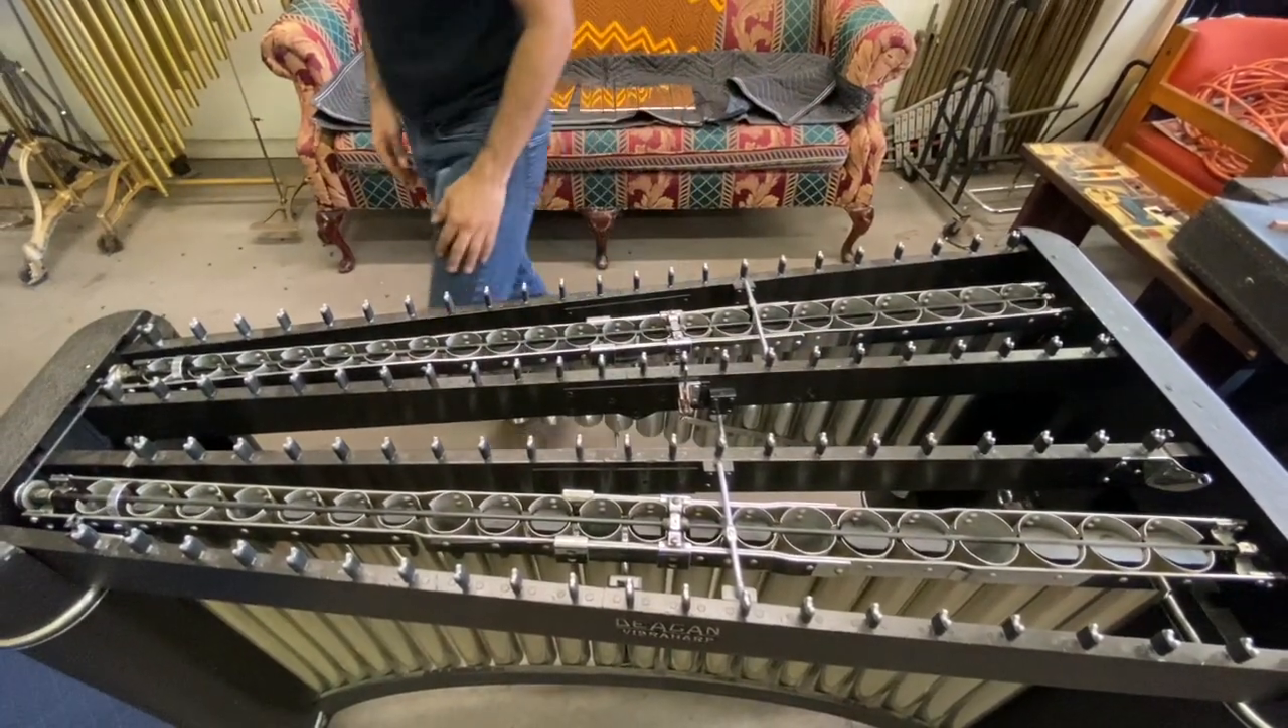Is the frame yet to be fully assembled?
No.